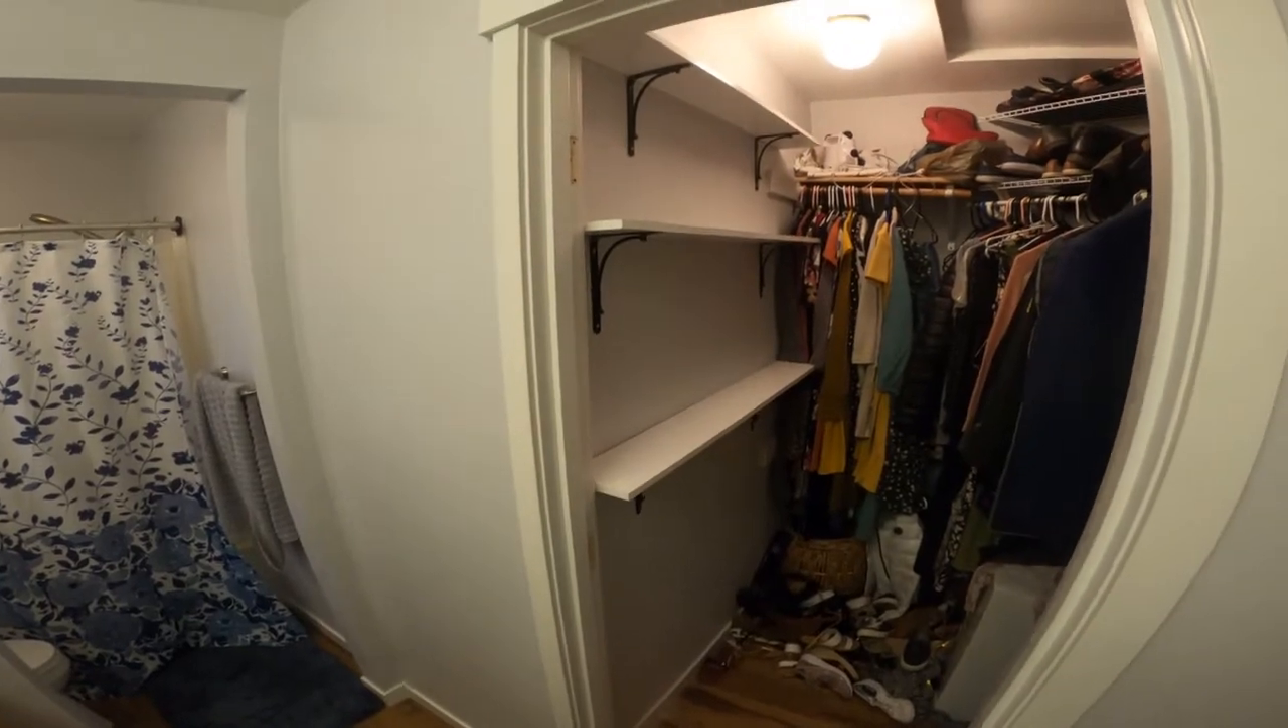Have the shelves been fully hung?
Yes.